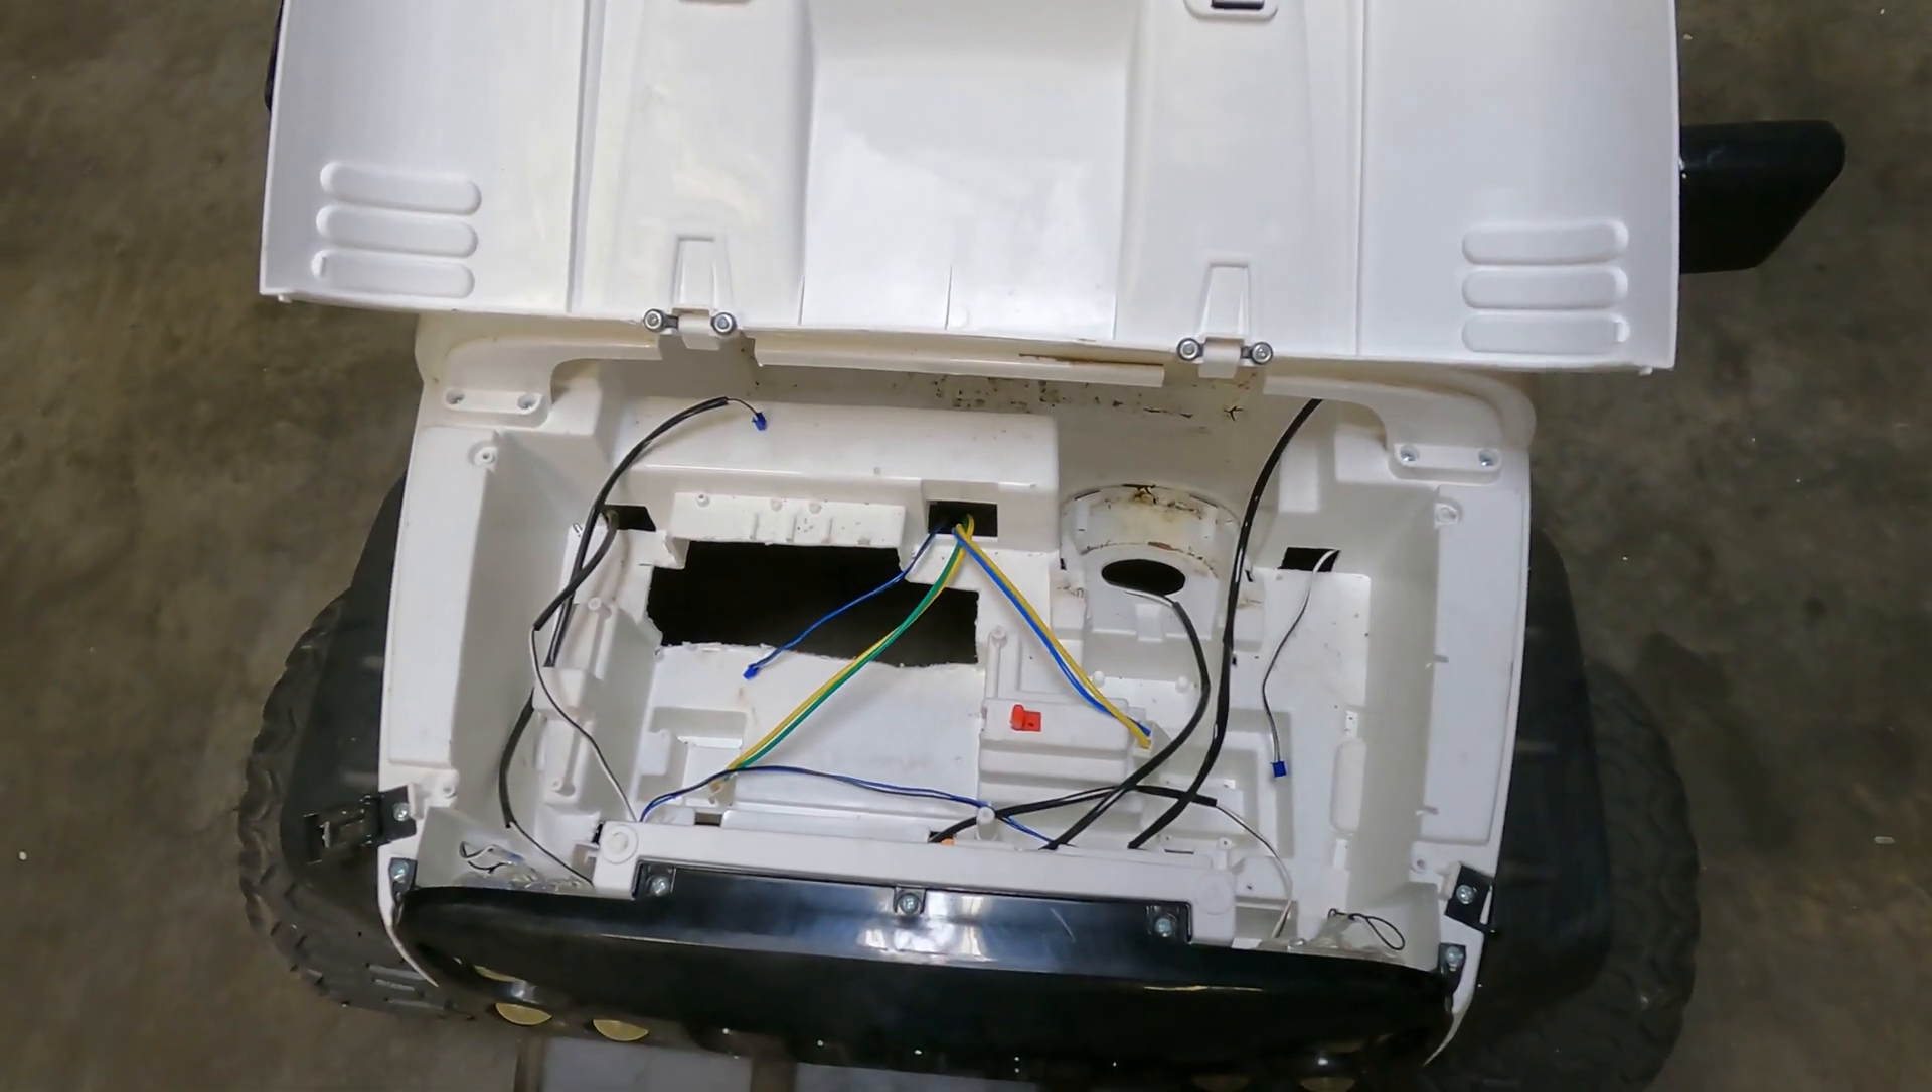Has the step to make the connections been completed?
No.